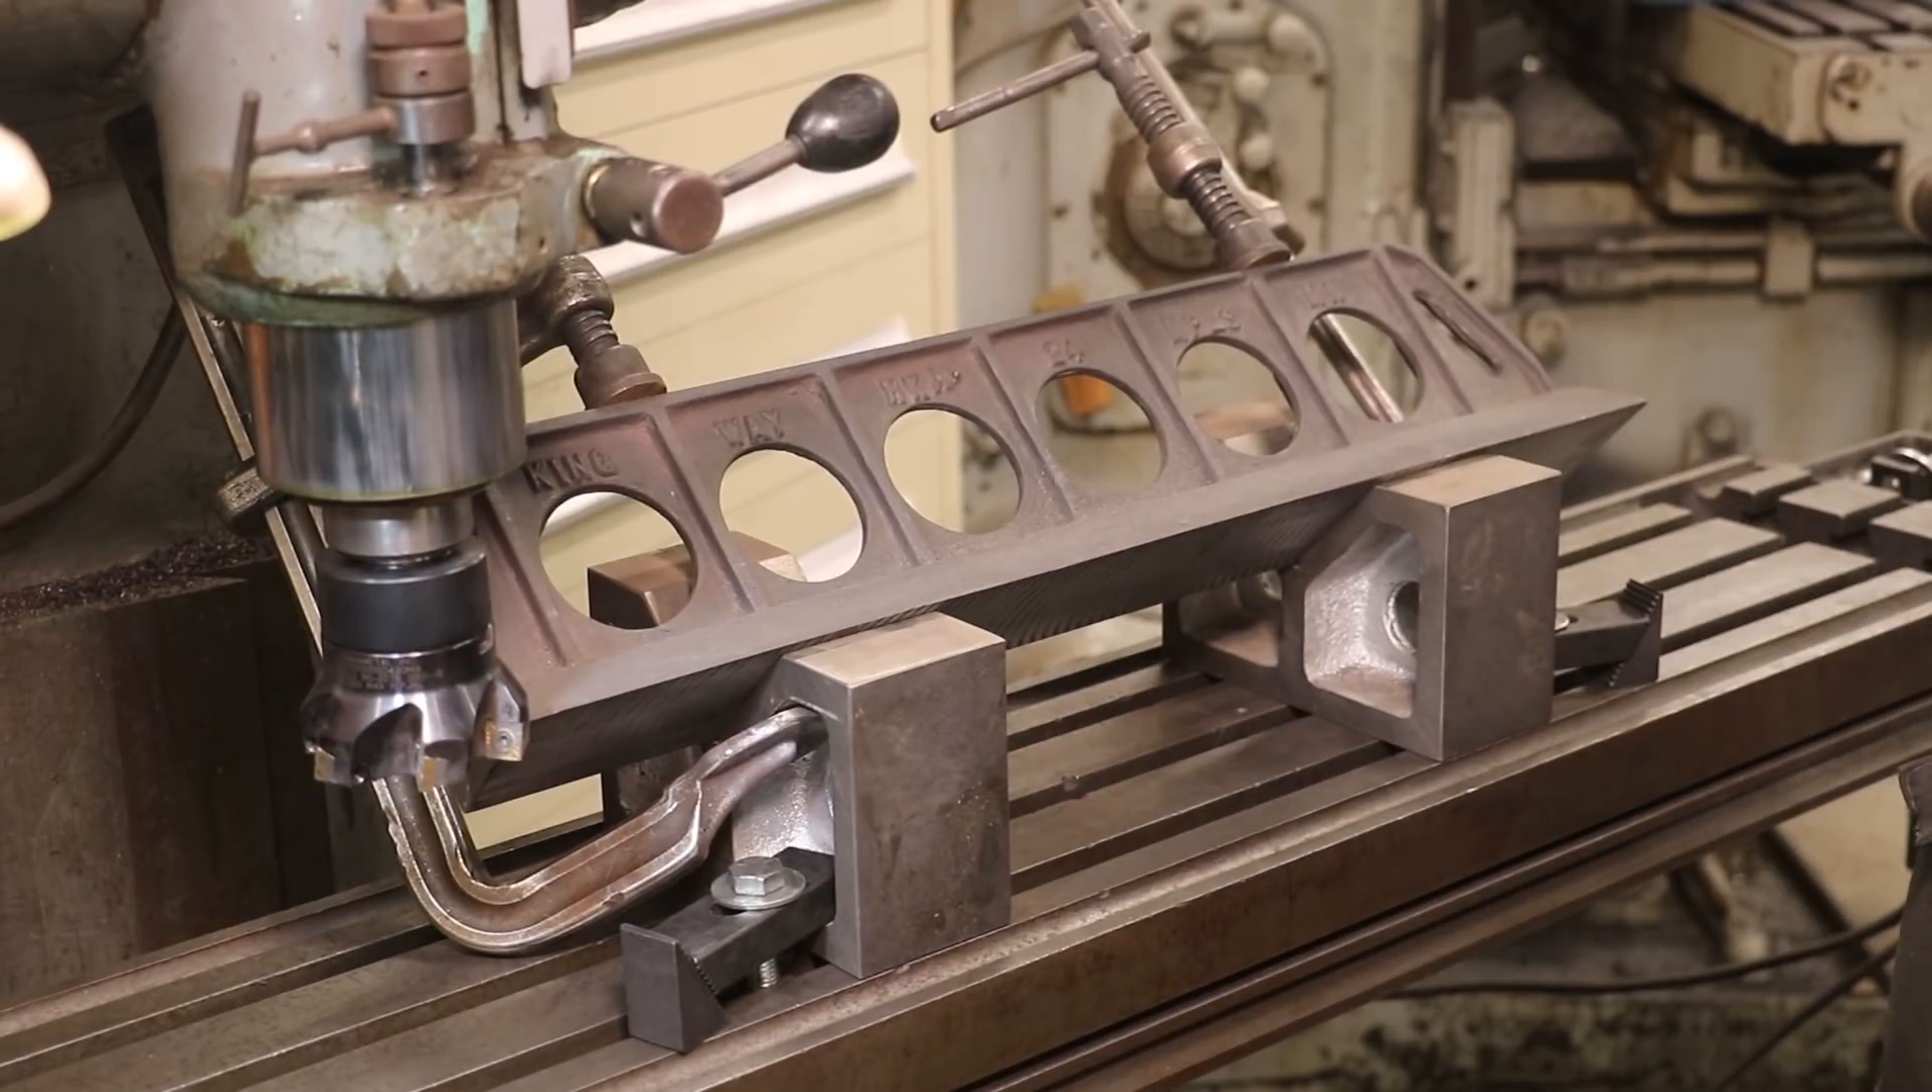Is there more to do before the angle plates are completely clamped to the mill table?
No.